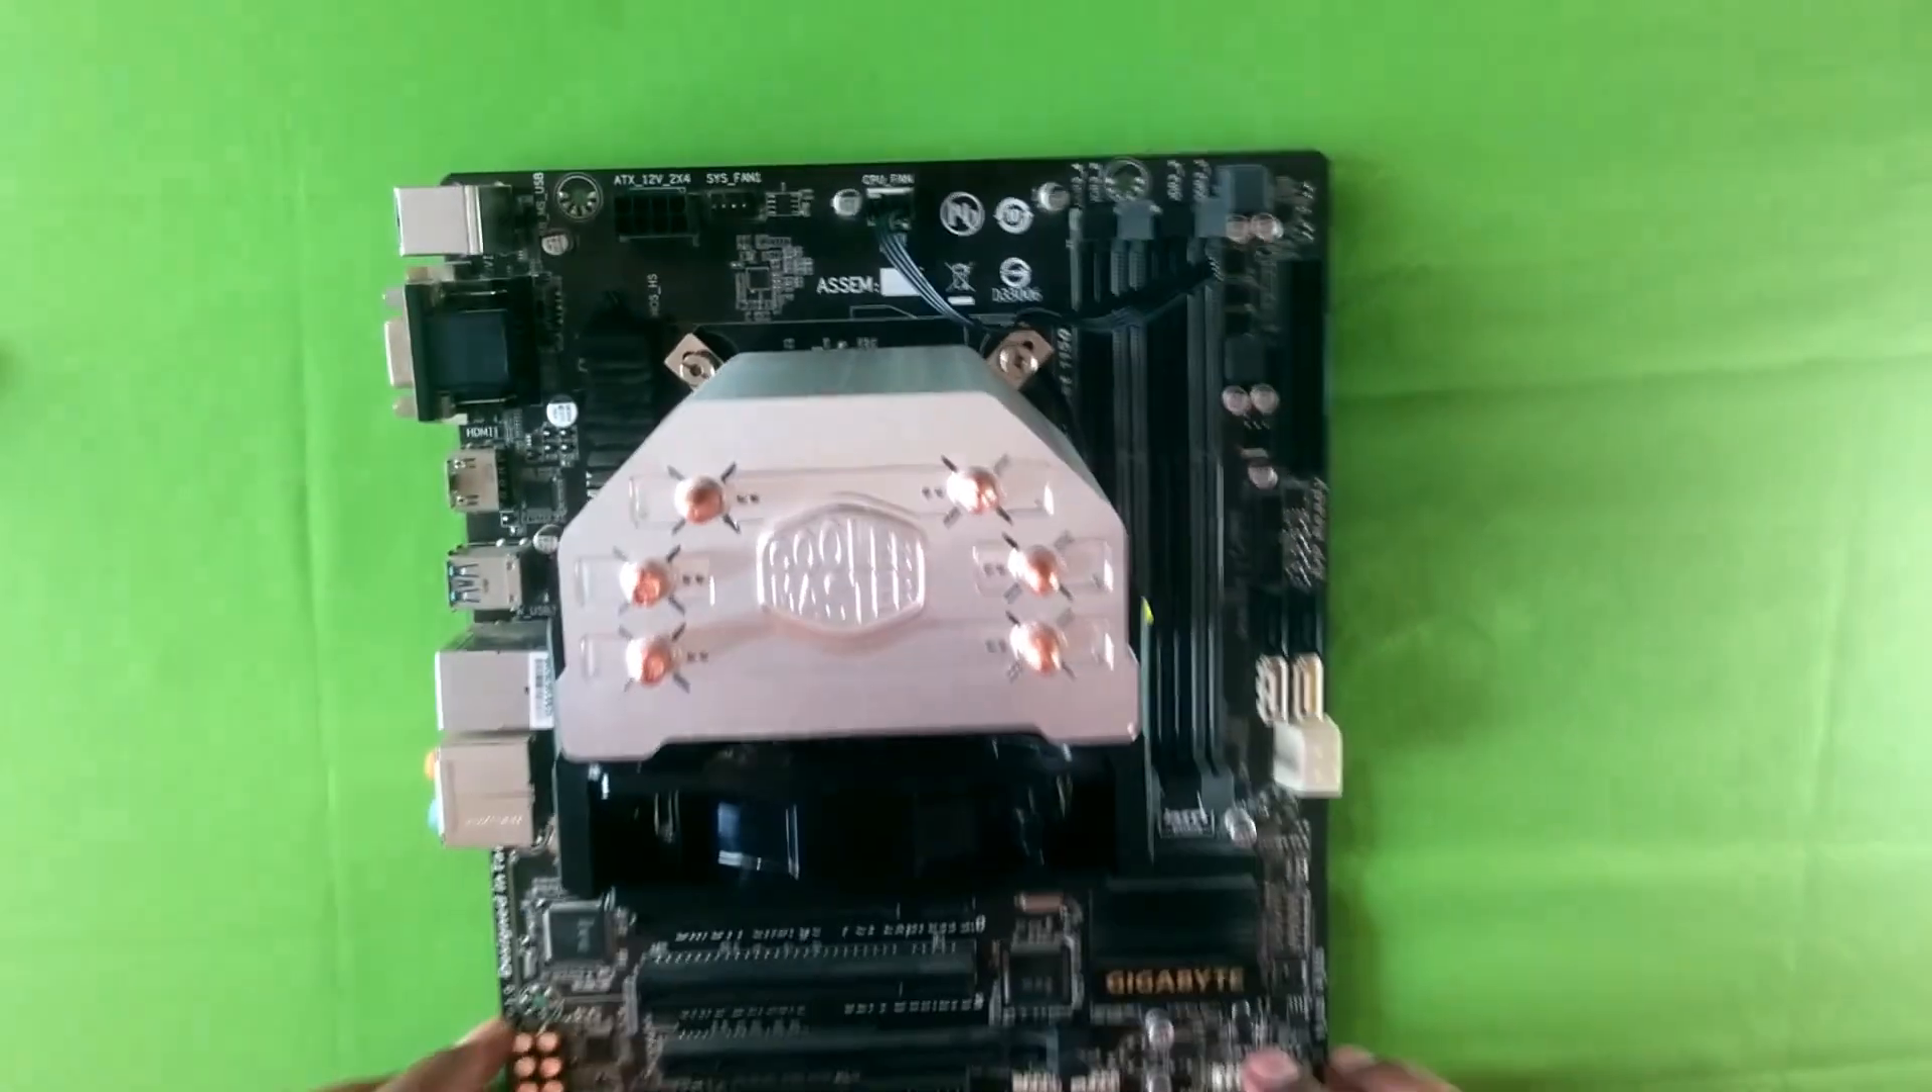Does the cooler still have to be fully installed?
No.